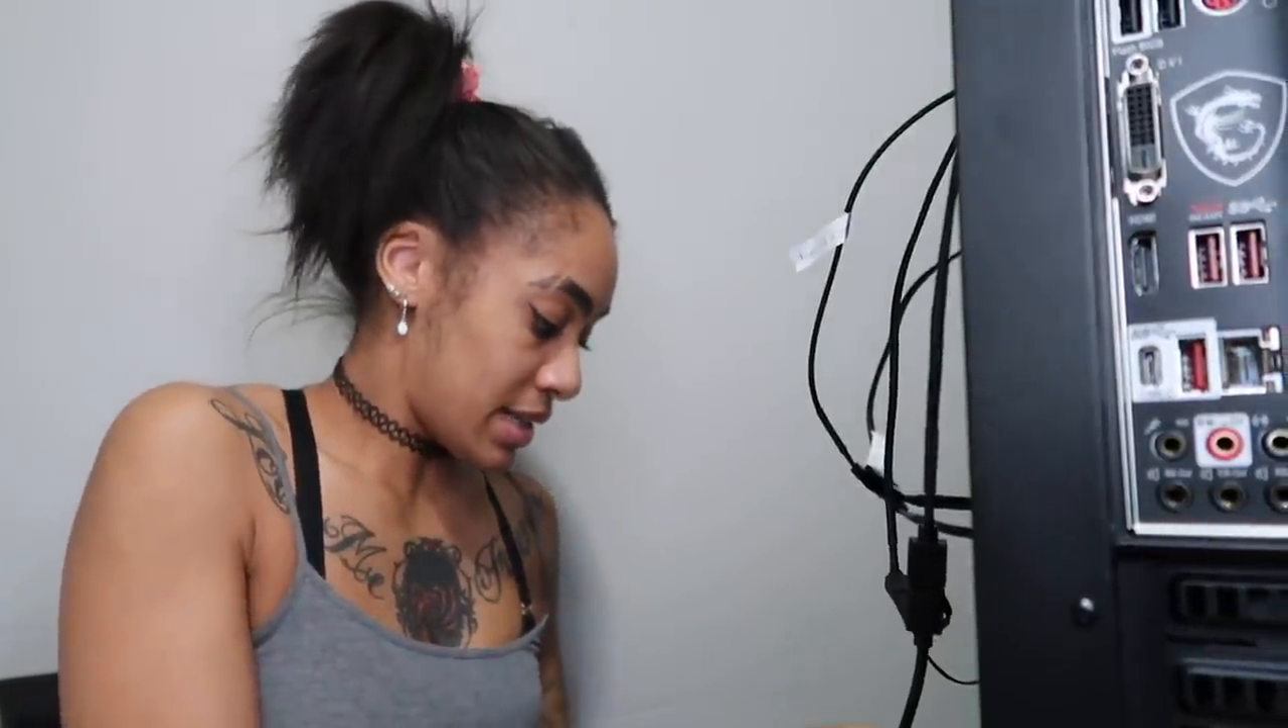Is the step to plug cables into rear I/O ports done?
No.